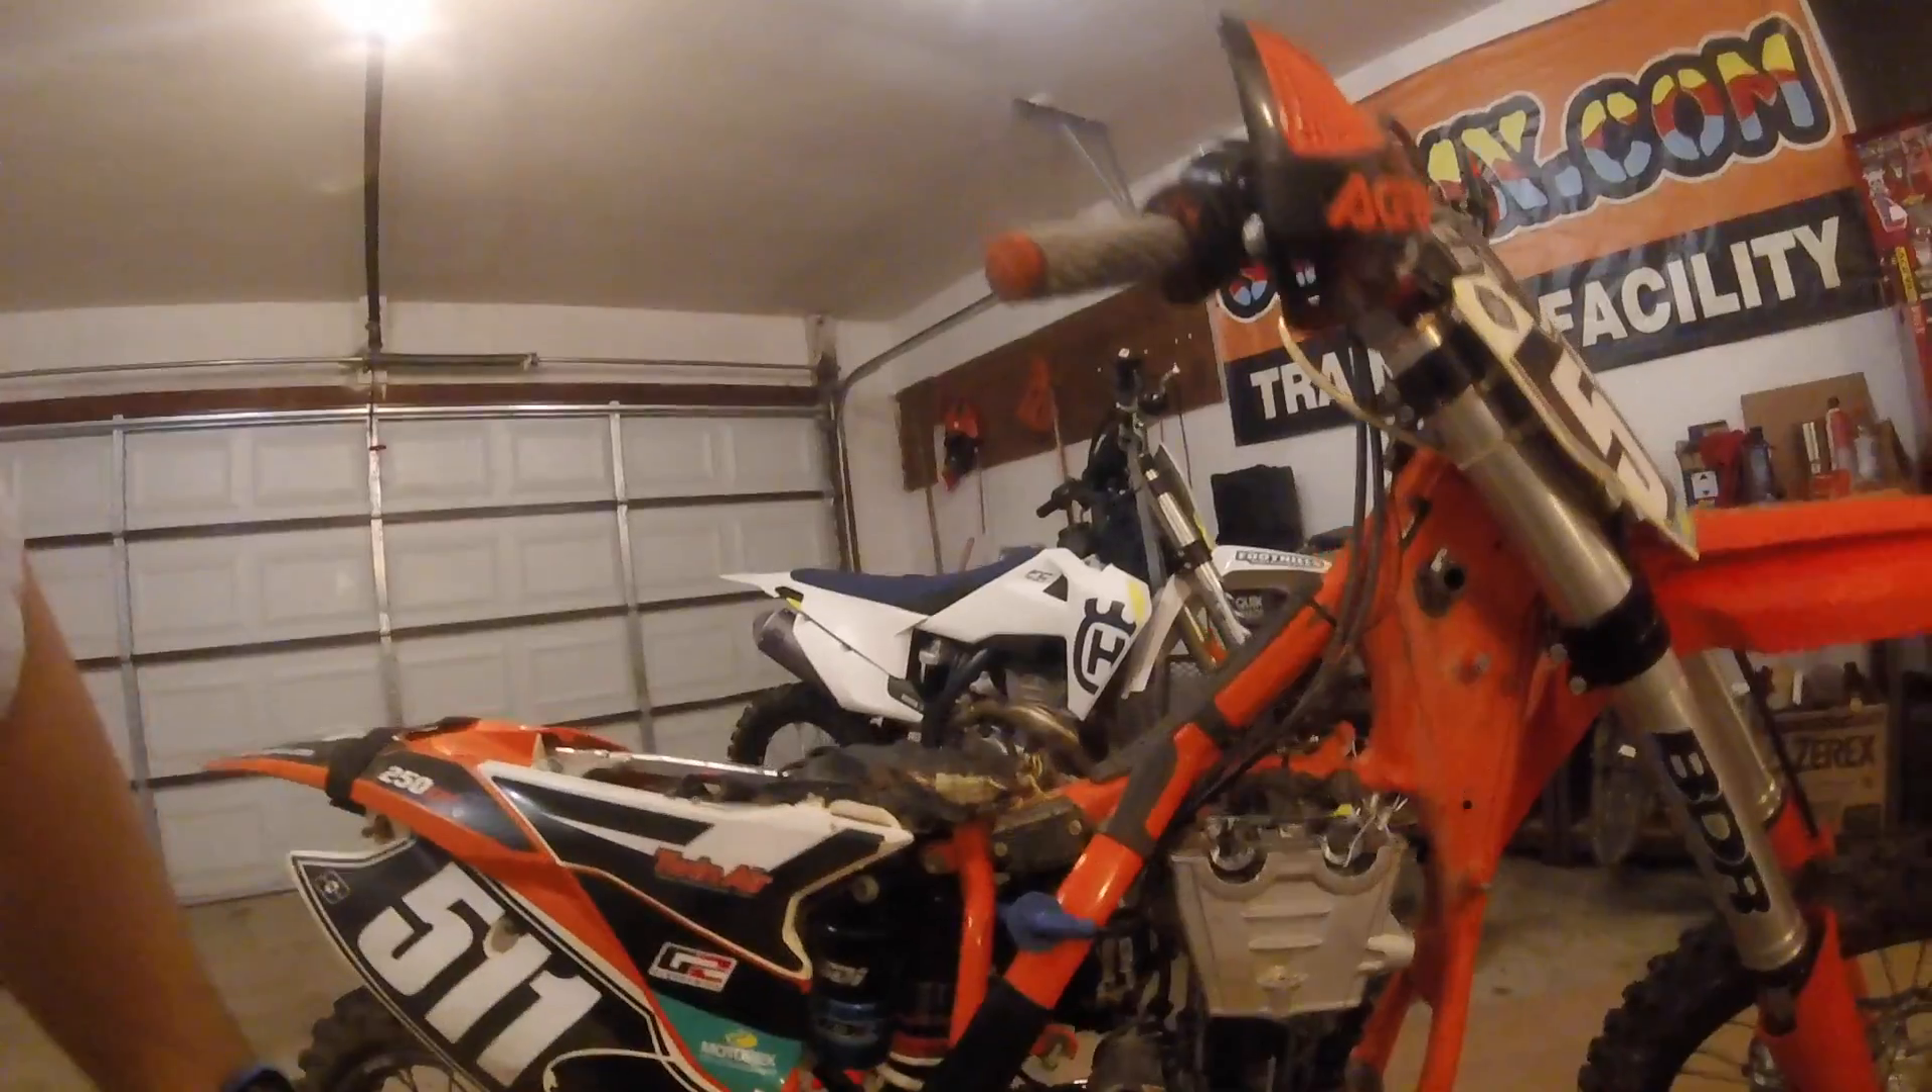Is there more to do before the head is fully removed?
Yes.